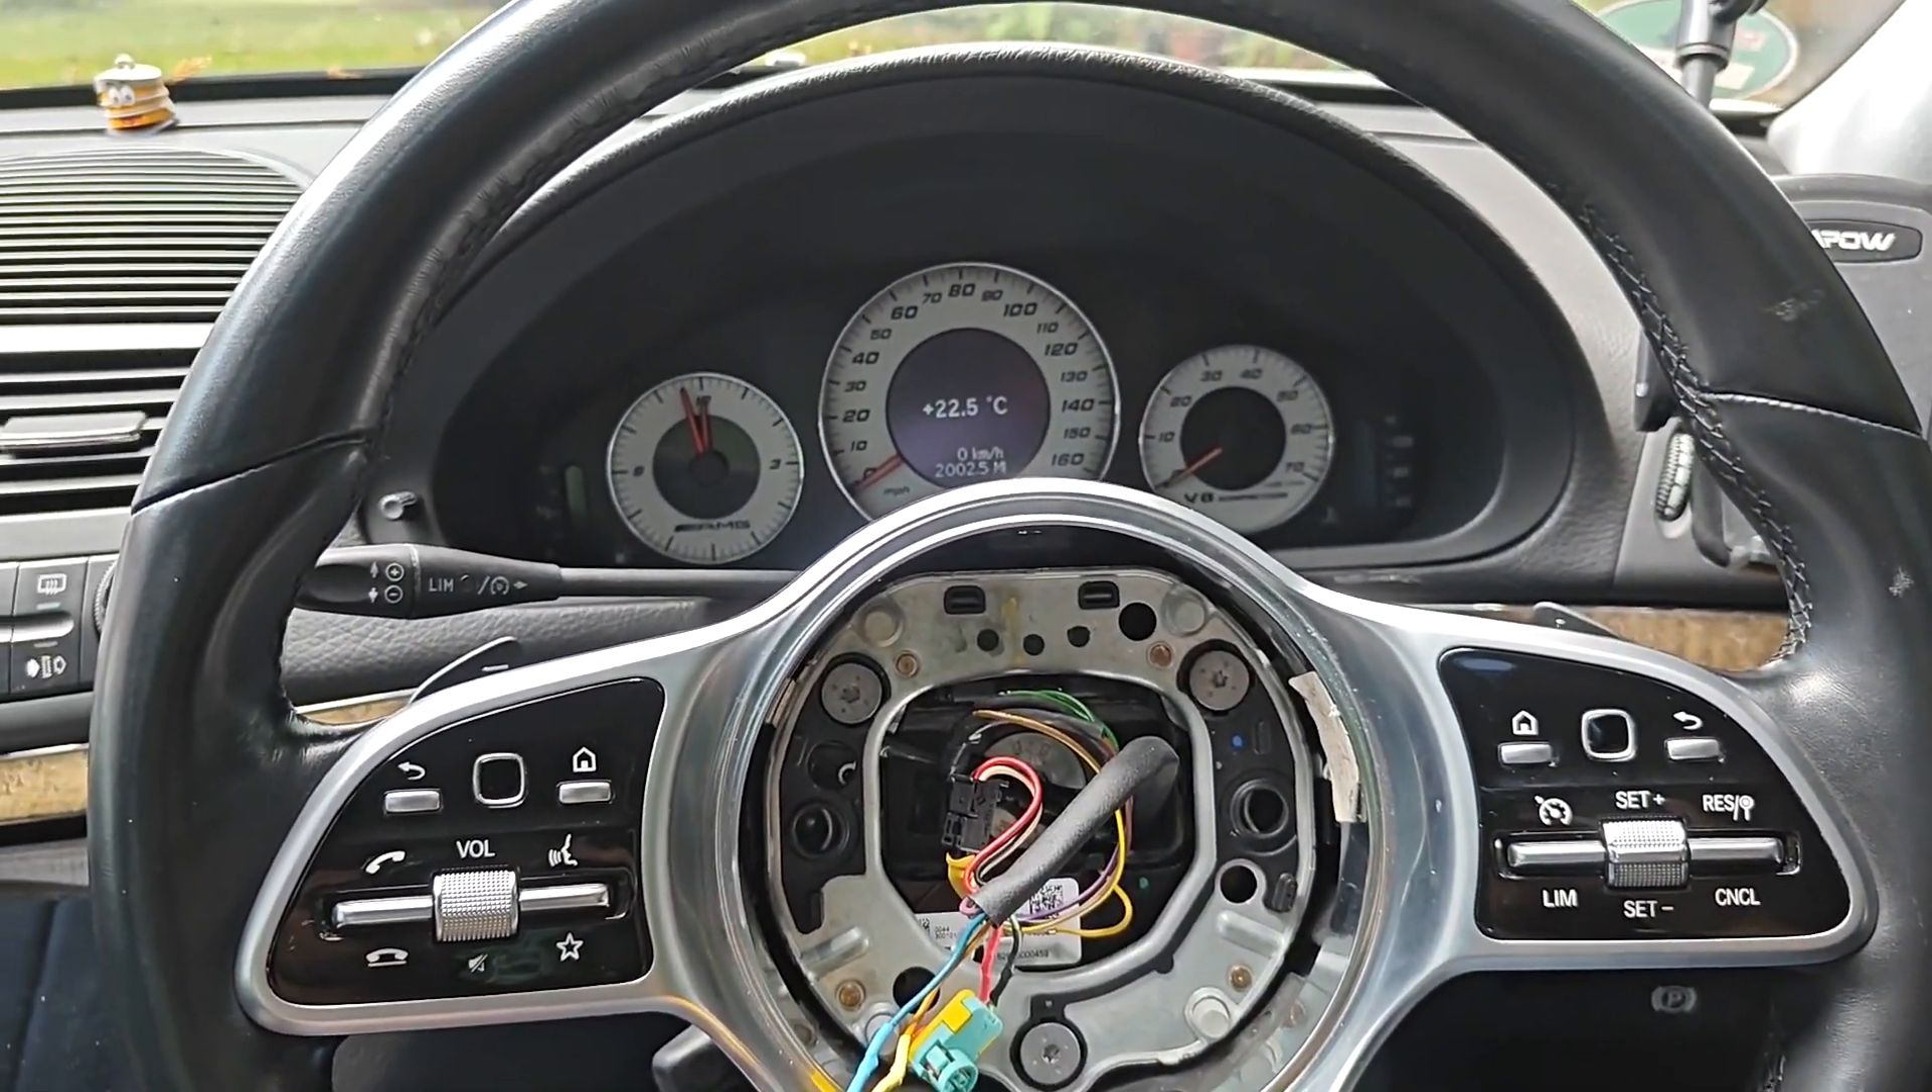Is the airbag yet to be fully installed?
Yes.